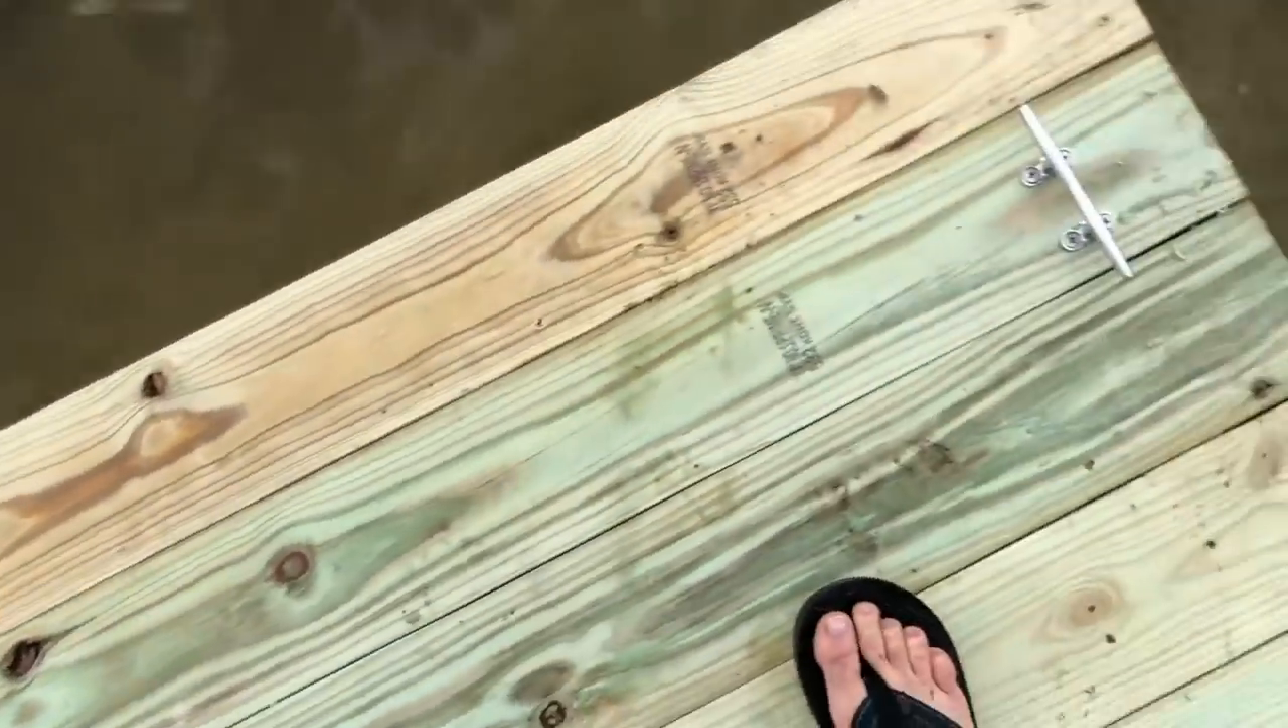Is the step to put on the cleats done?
Yes.